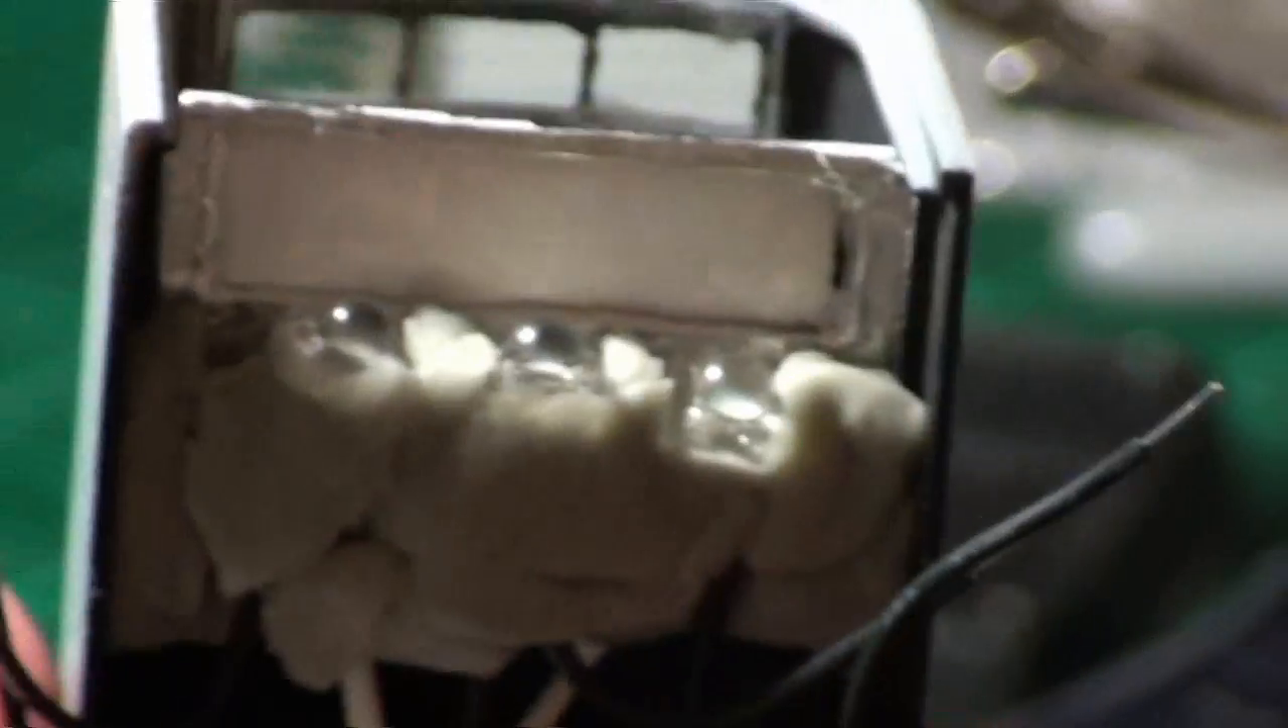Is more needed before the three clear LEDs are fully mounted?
No.